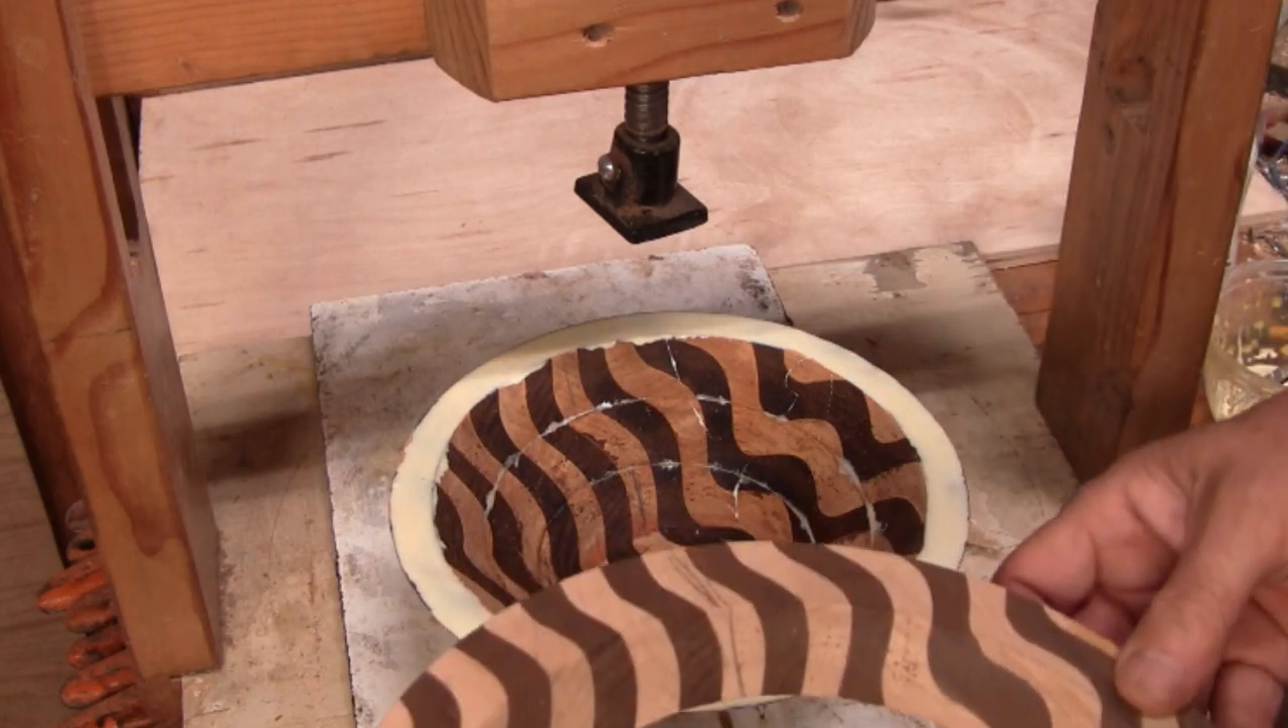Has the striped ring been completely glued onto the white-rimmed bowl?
No.